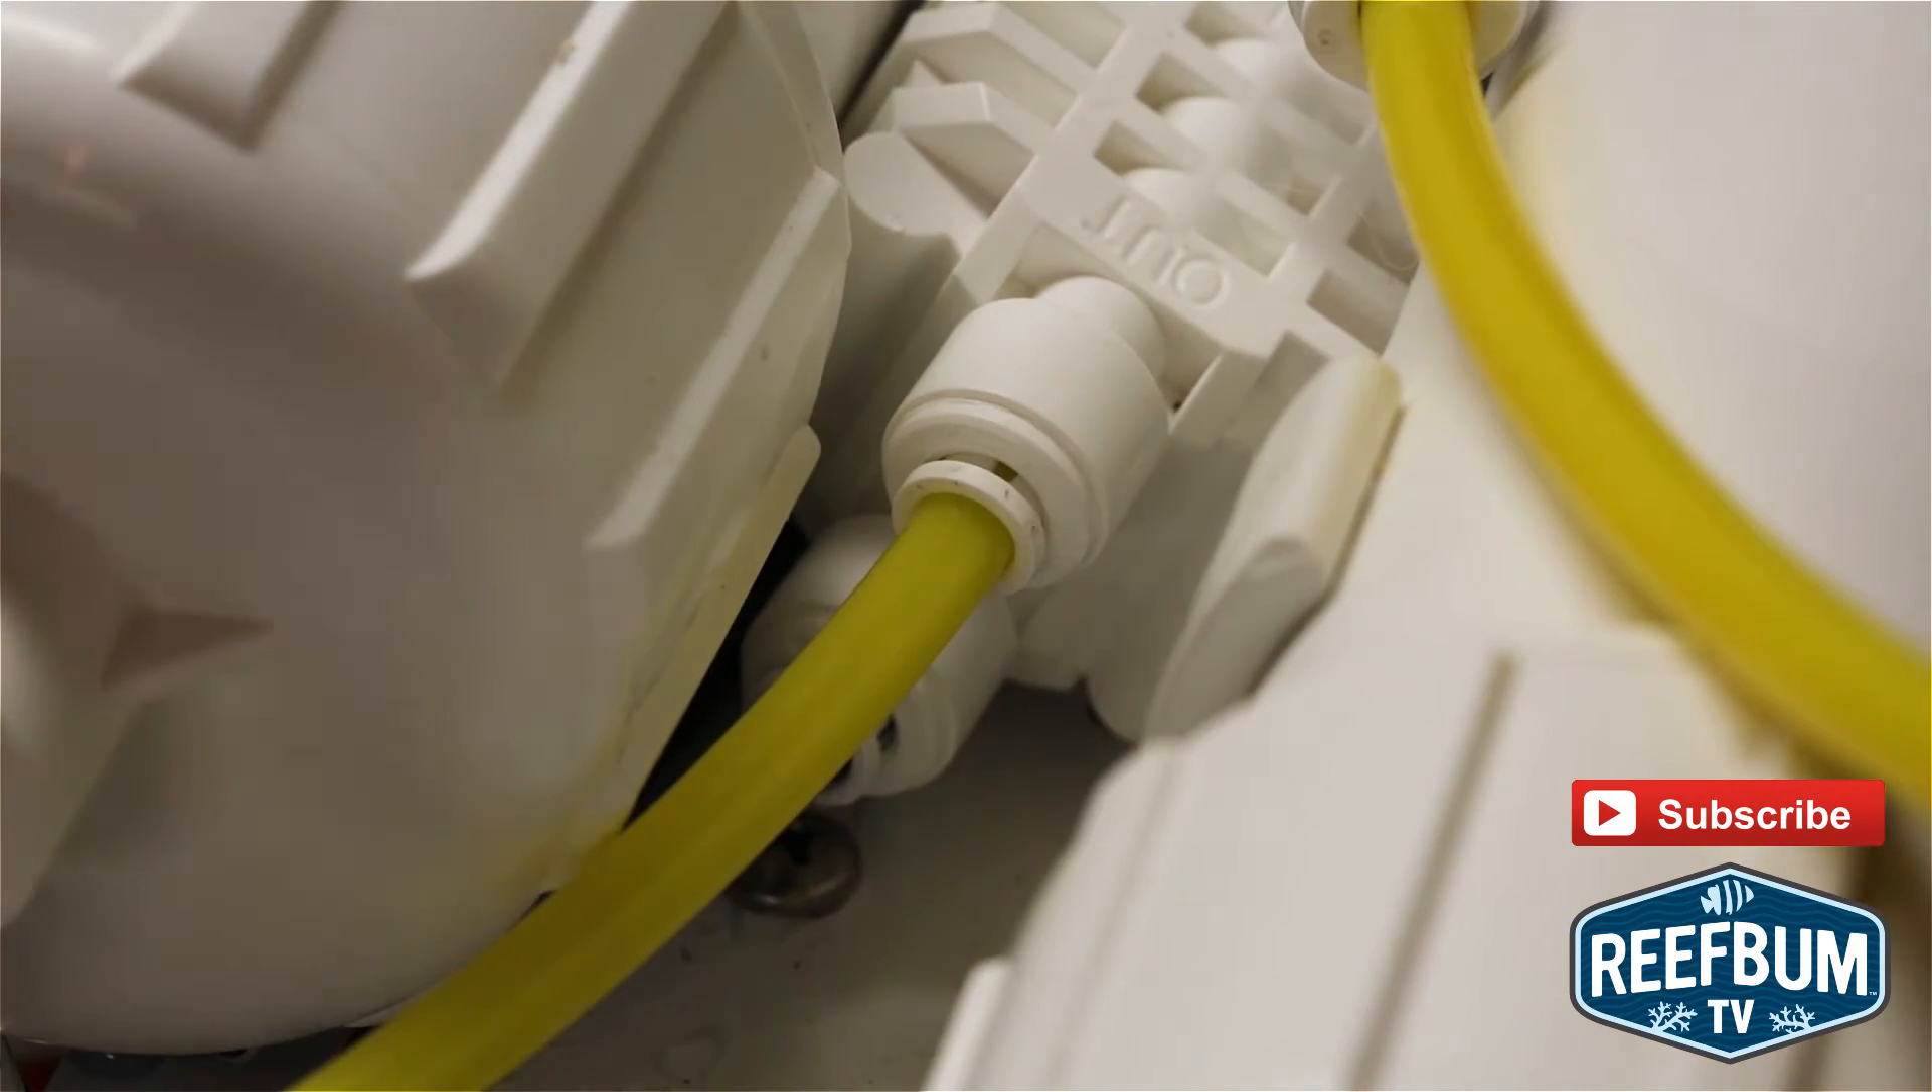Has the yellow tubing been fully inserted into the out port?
Yes.